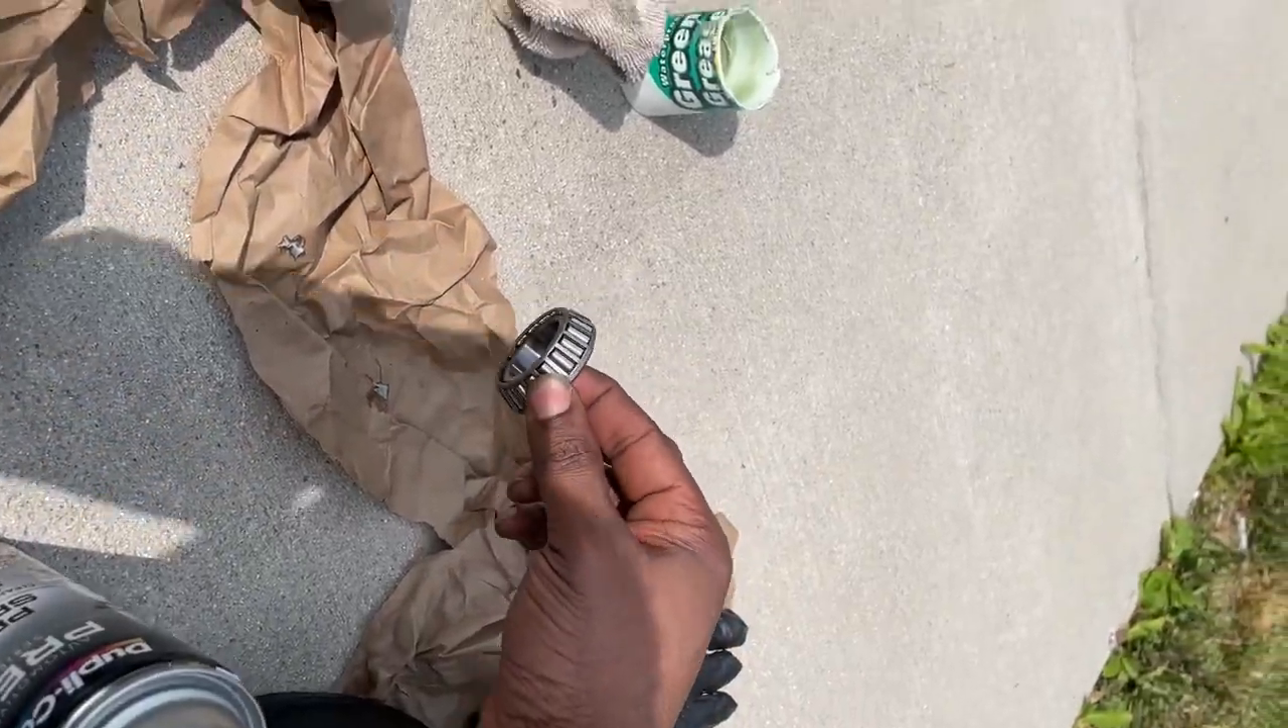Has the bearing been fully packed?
No.